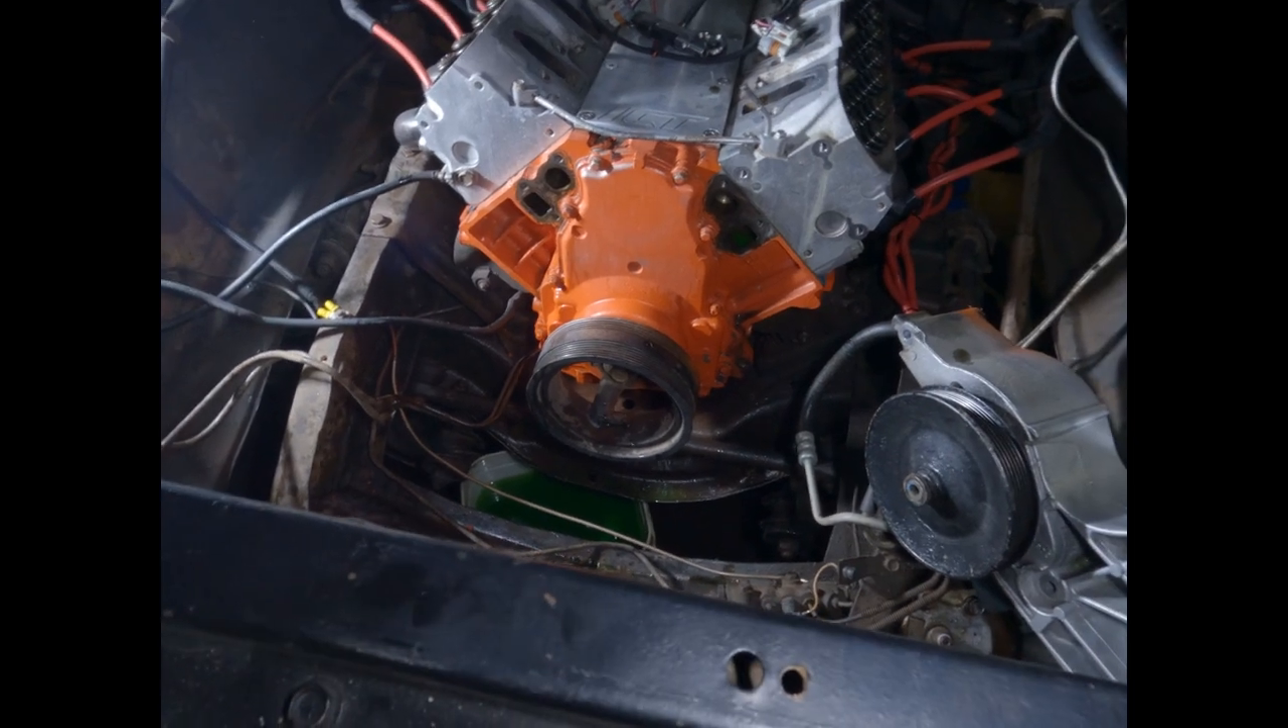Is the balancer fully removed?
No.